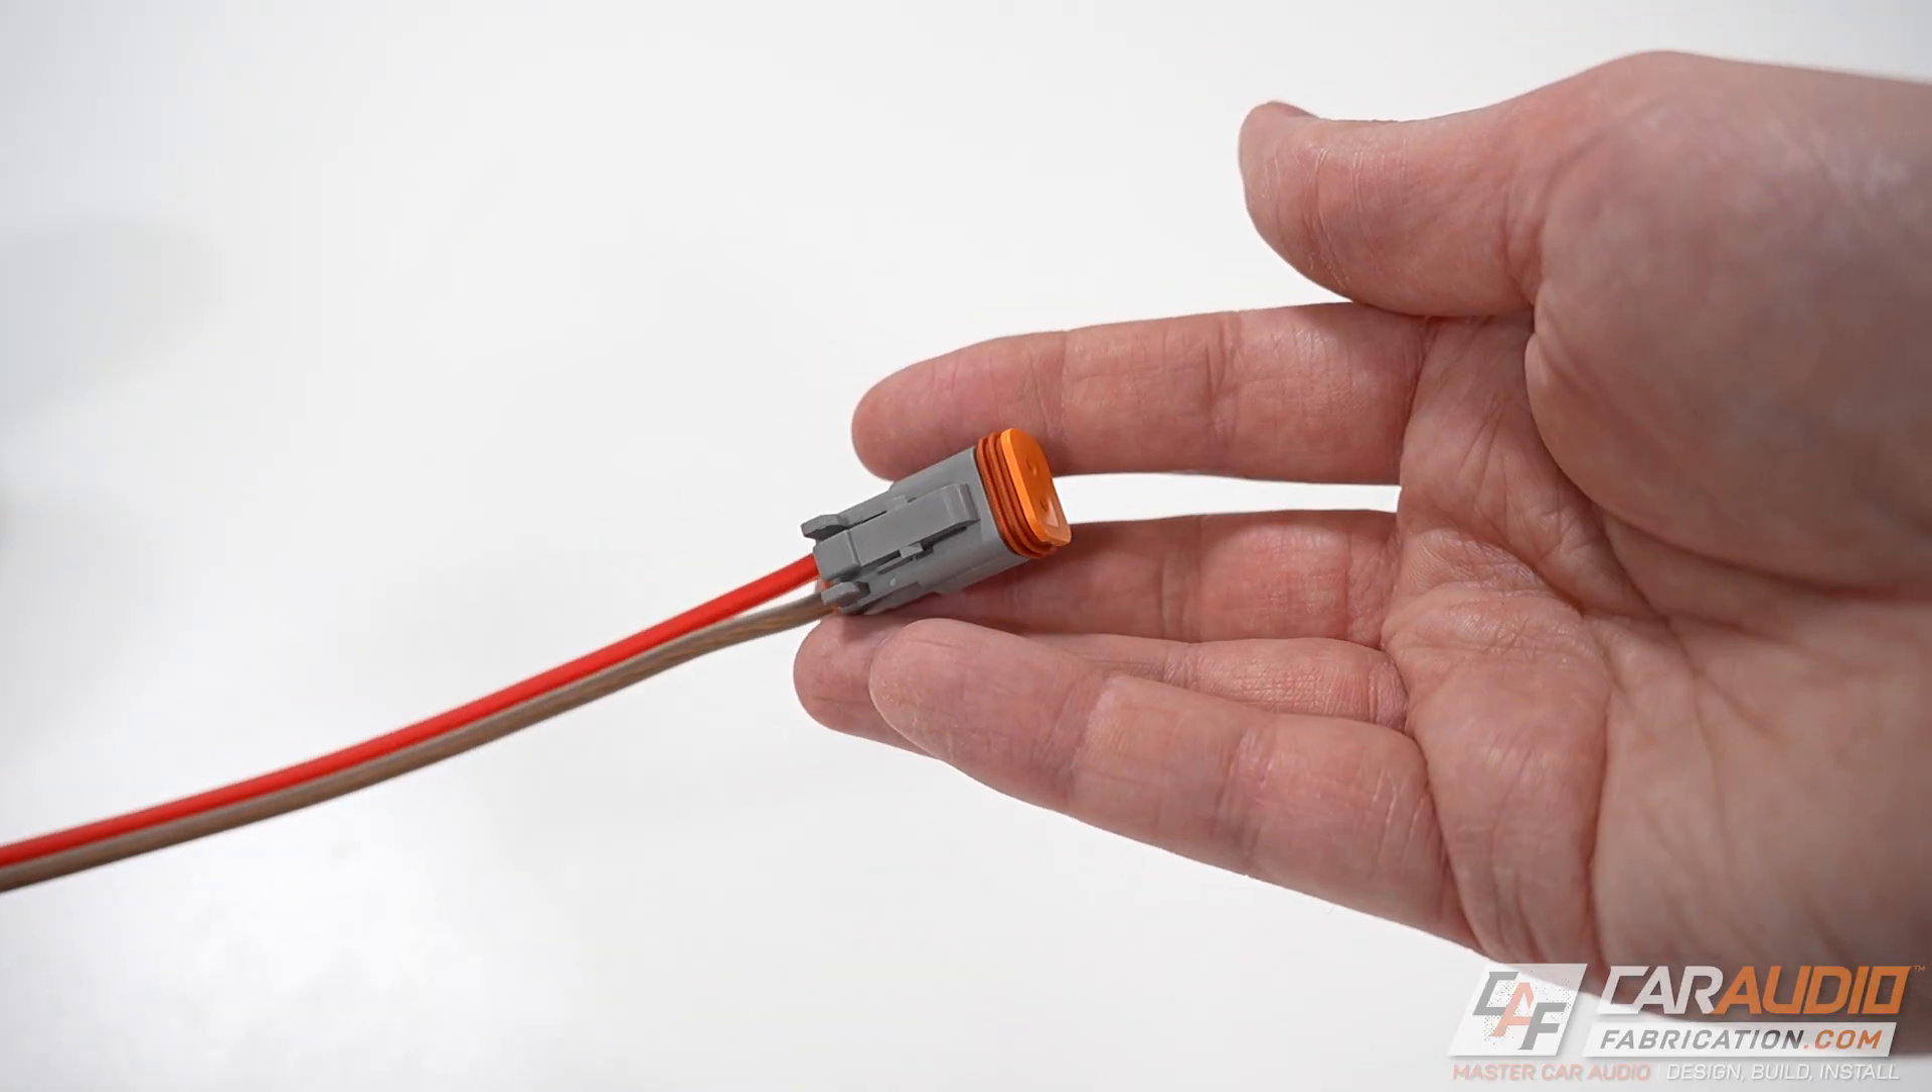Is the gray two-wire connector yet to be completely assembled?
No.